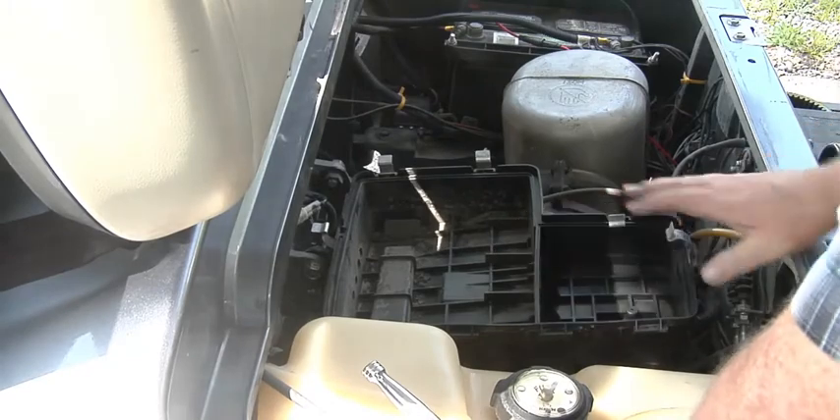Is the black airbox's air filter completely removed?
Yes.